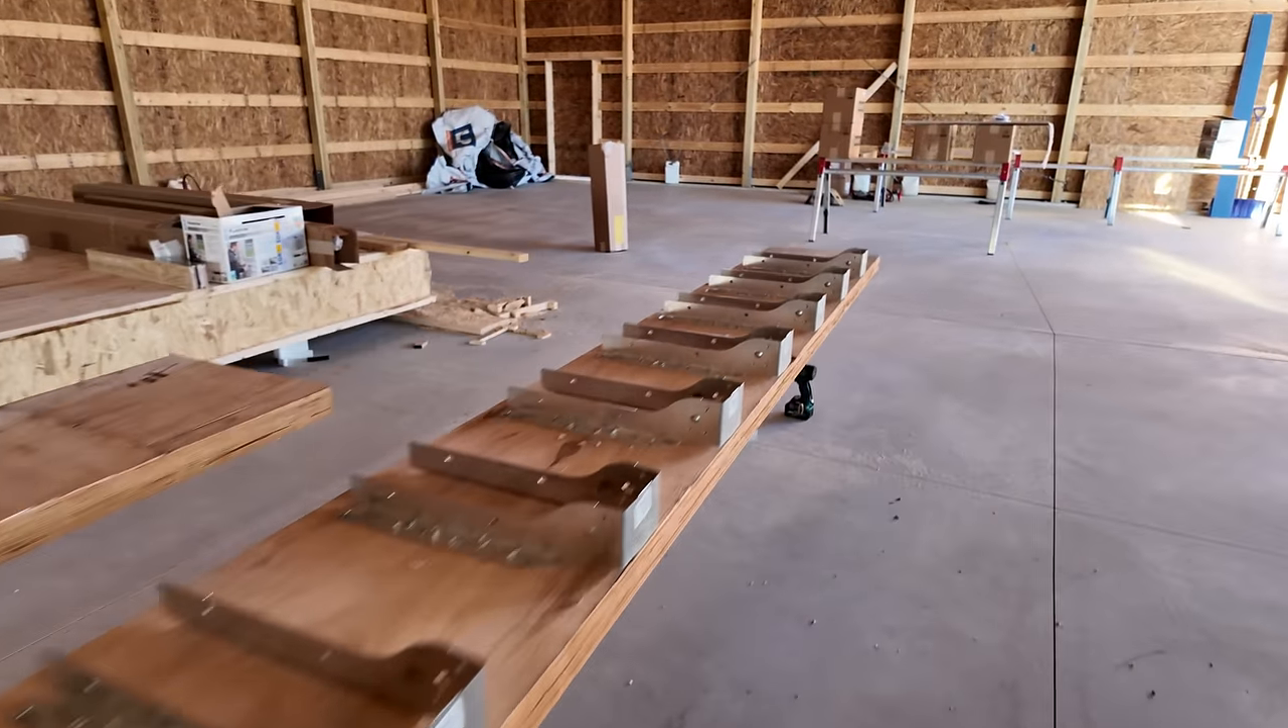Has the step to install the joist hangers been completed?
Yes.